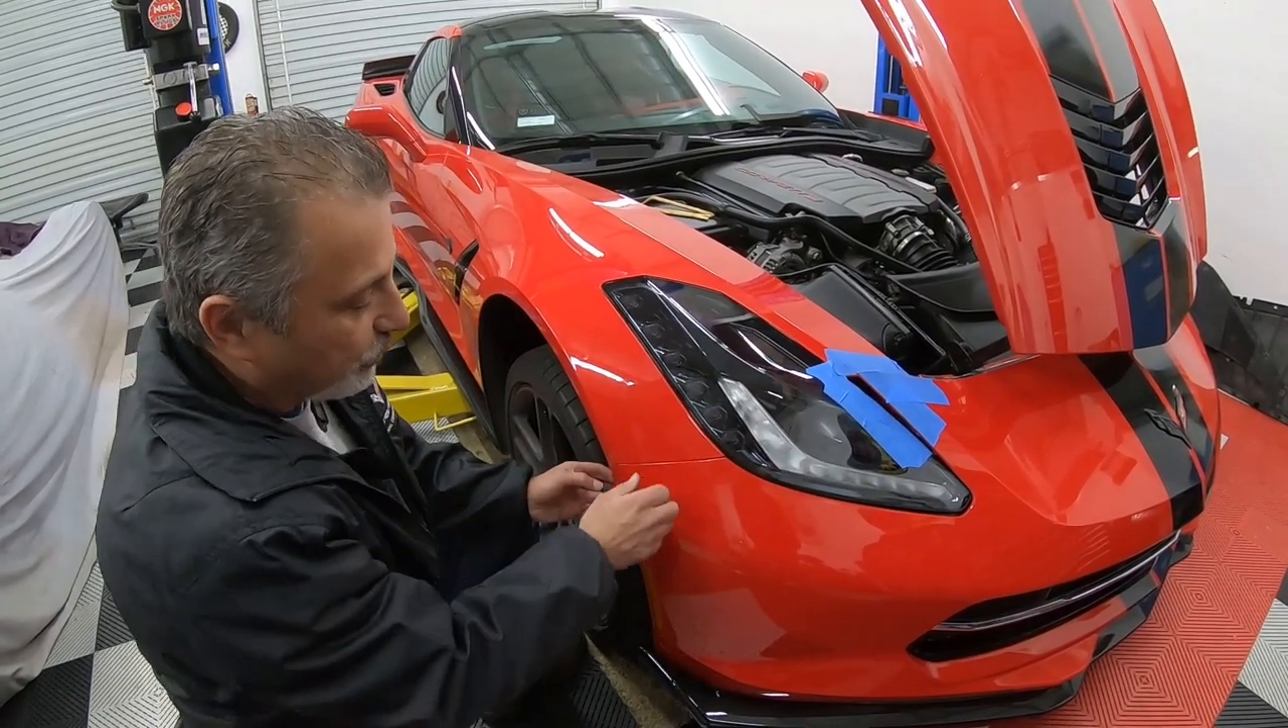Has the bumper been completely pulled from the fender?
No.